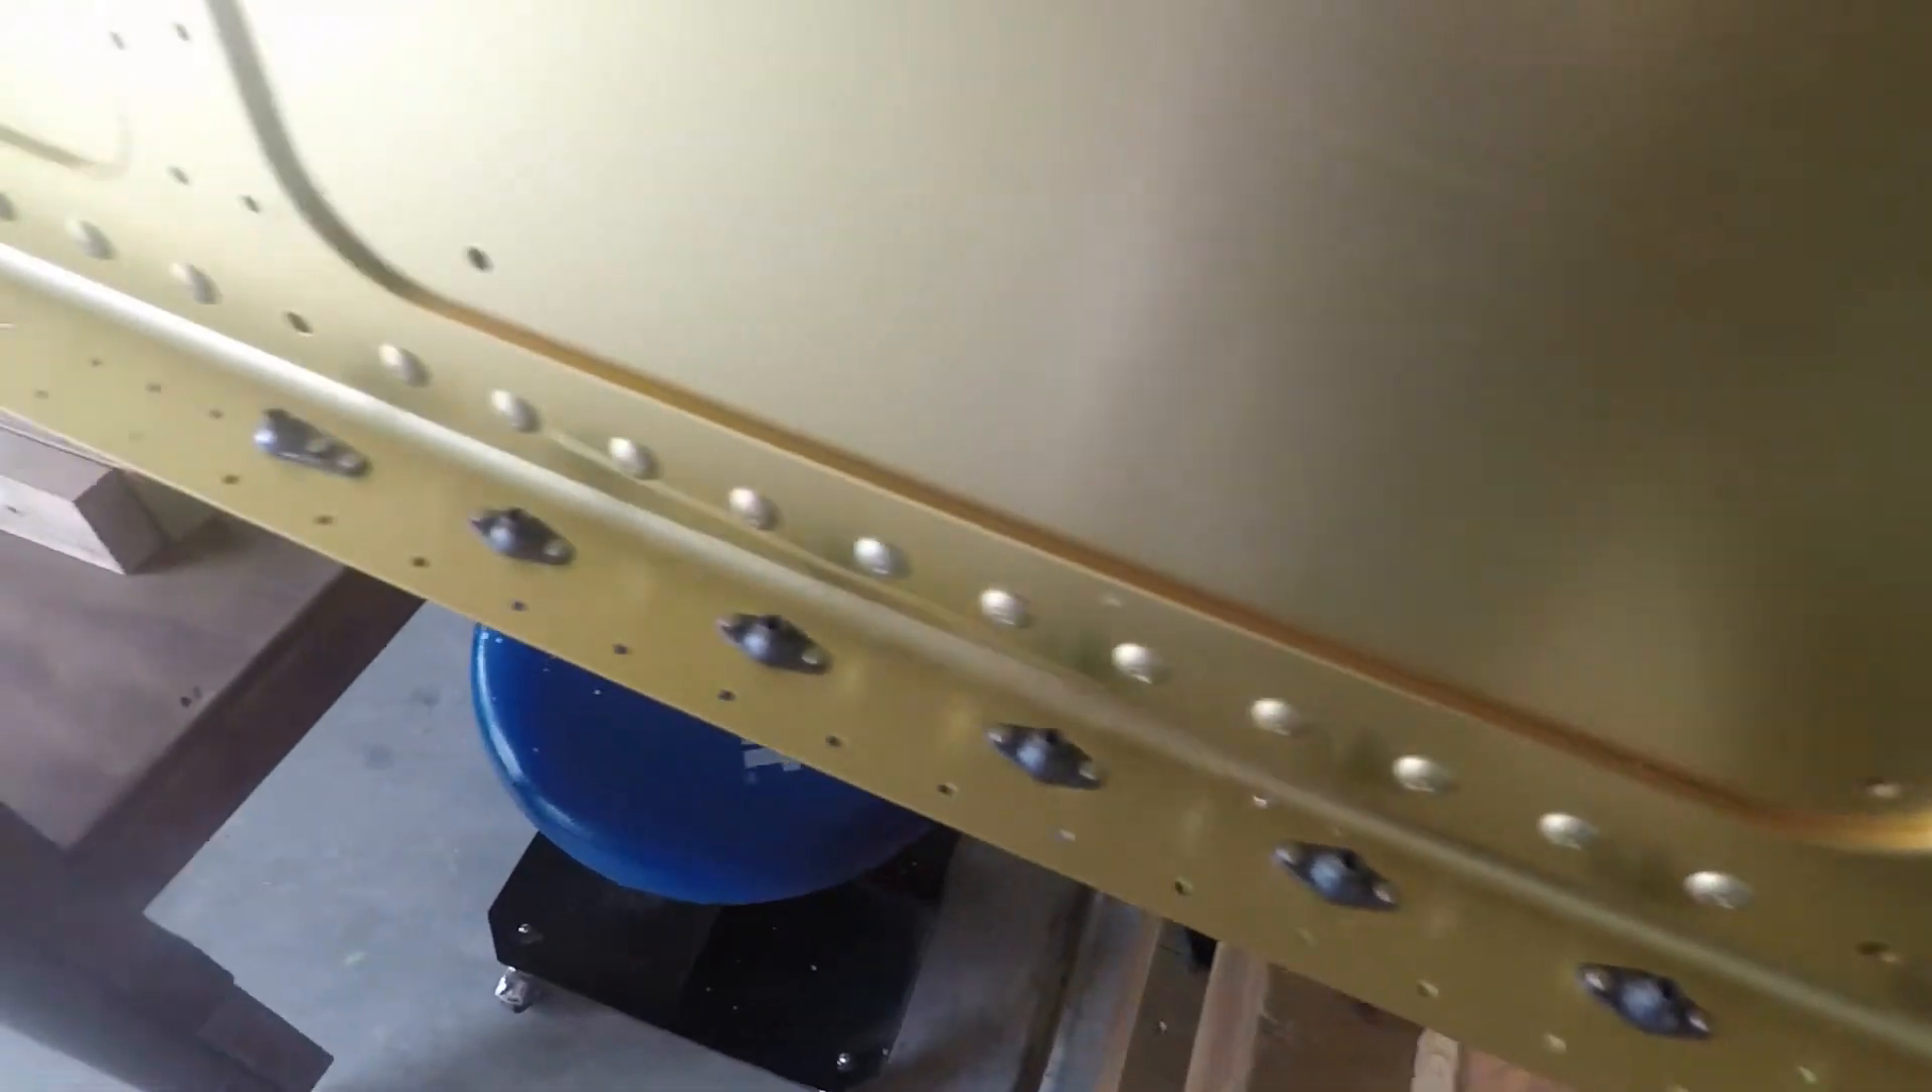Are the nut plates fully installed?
Yes.